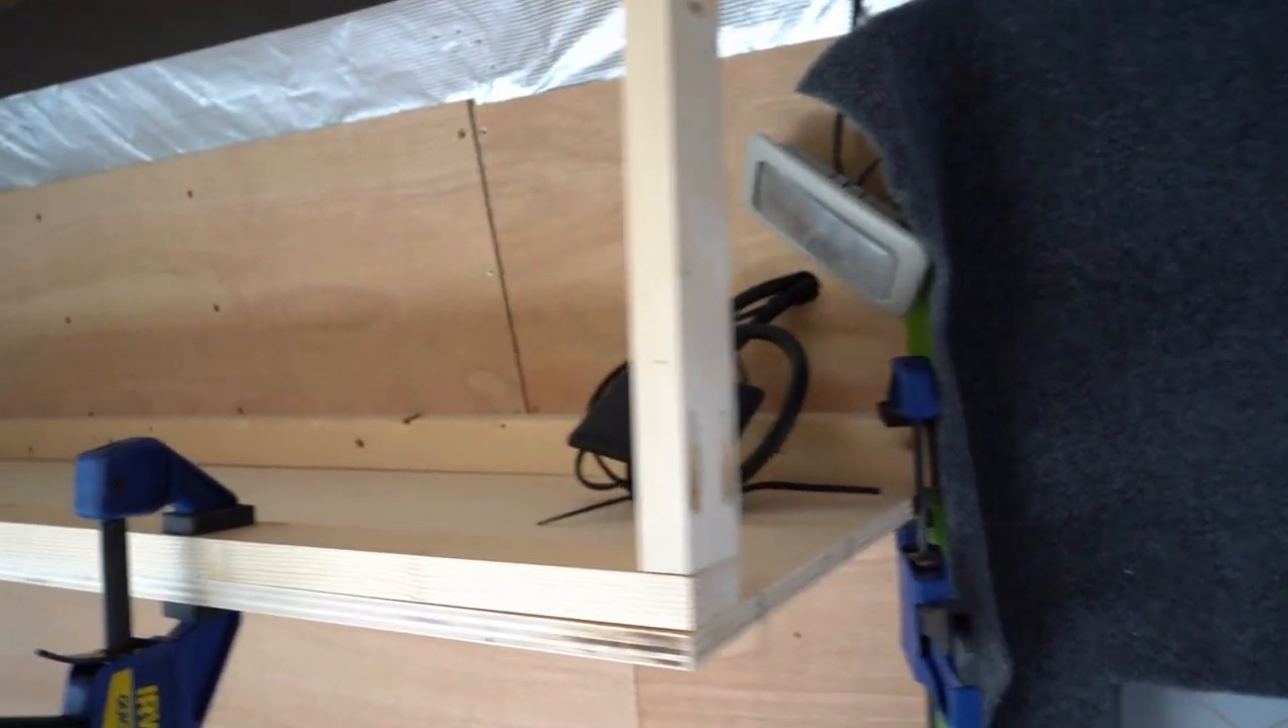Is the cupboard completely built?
No.